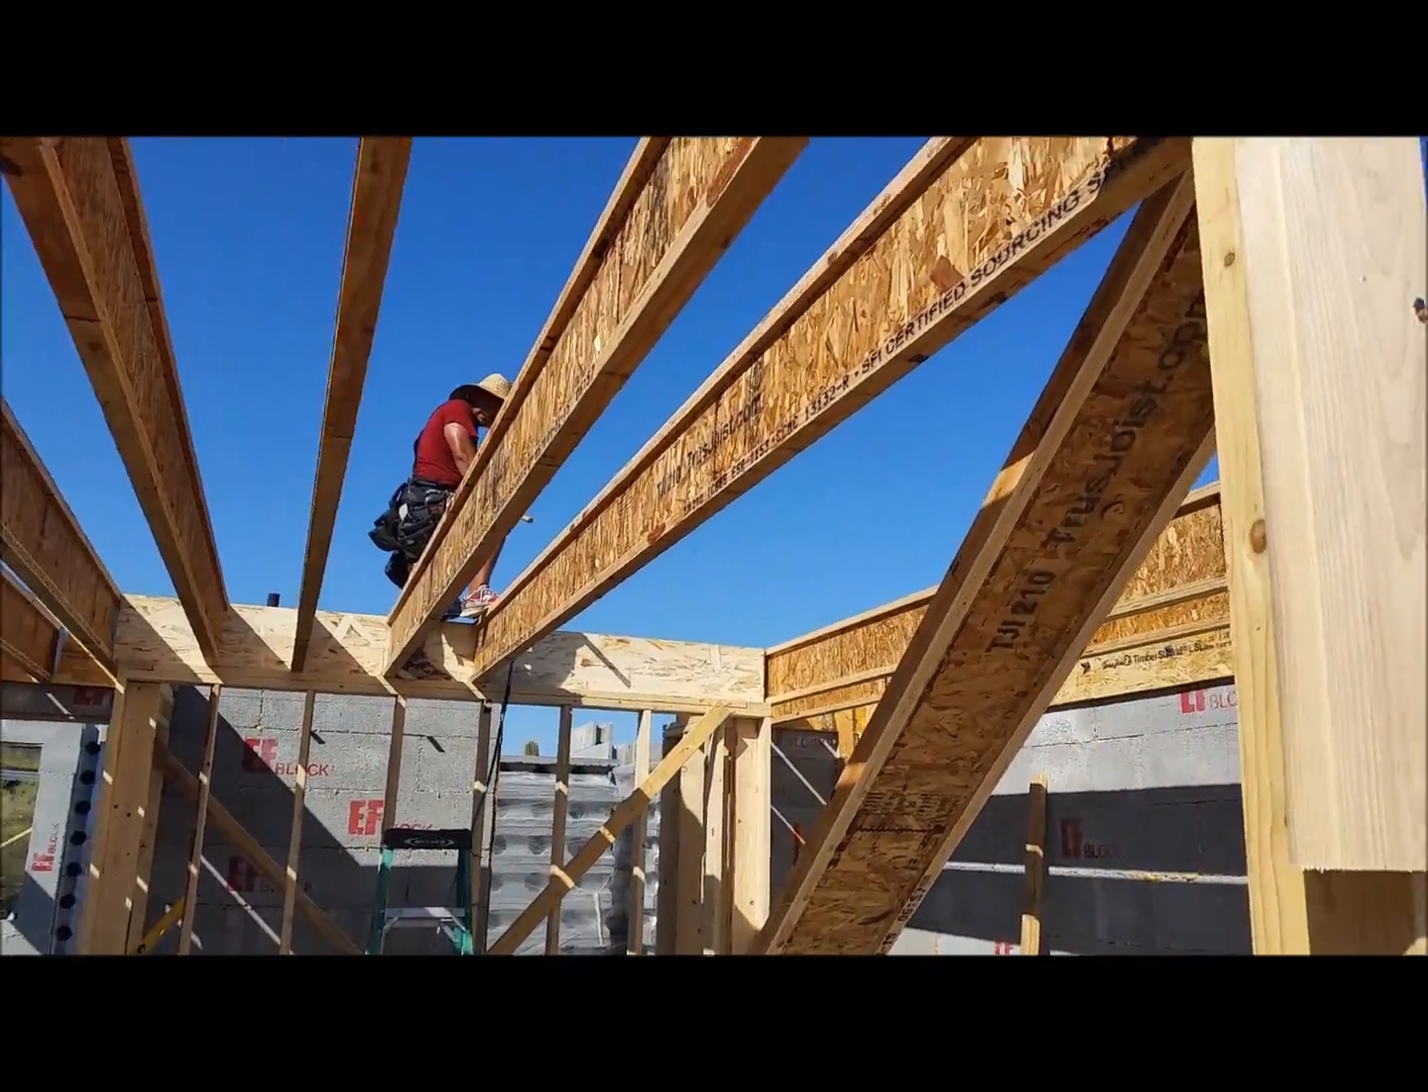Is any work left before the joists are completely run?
Yes.